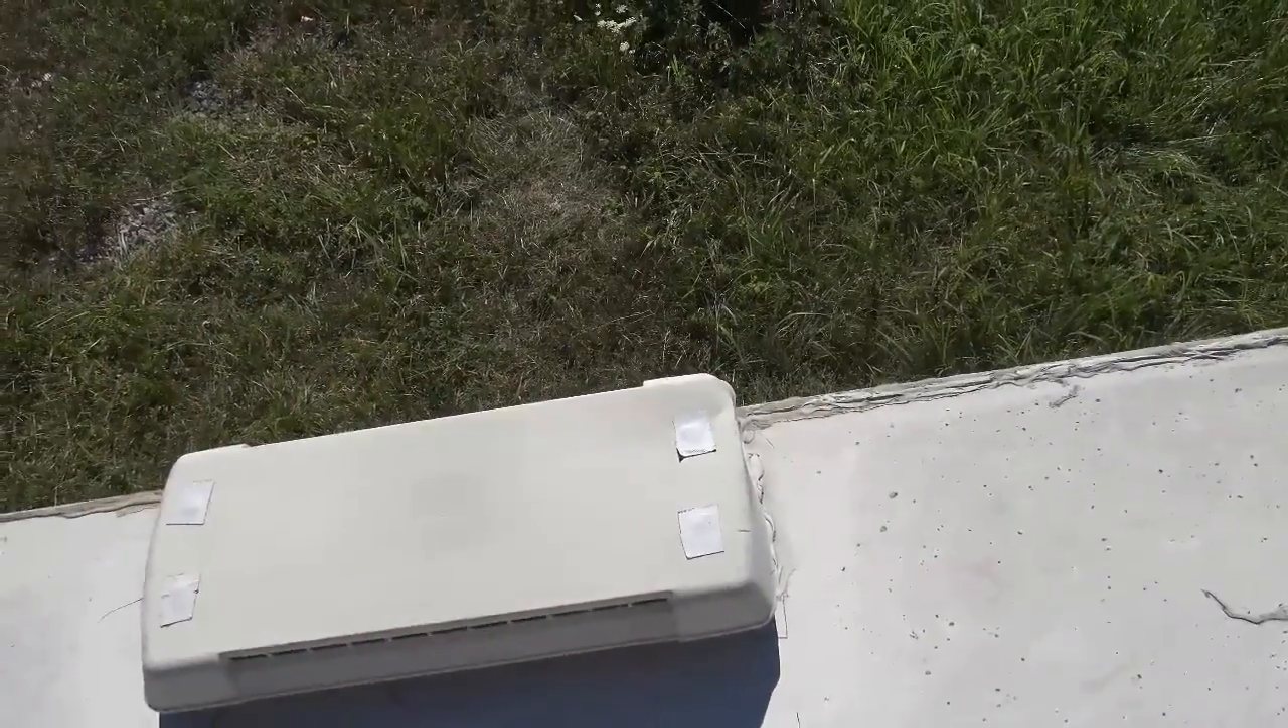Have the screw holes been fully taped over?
Yes.